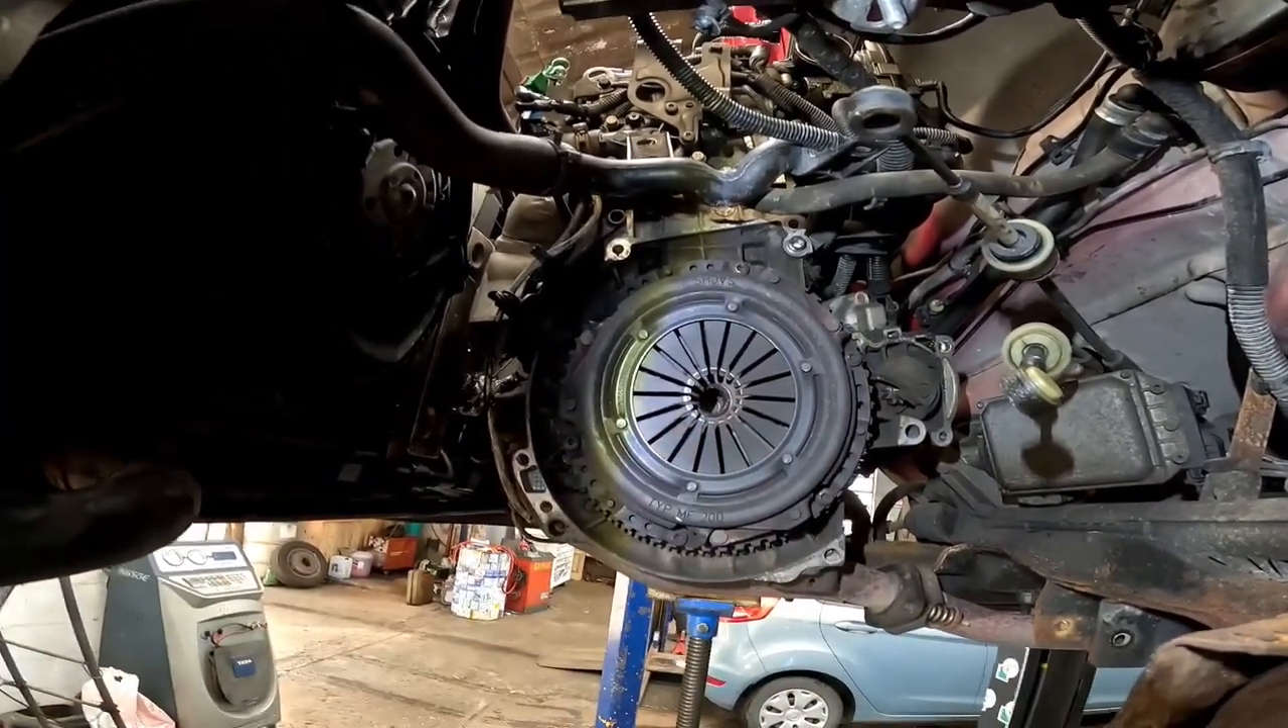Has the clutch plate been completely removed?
No.